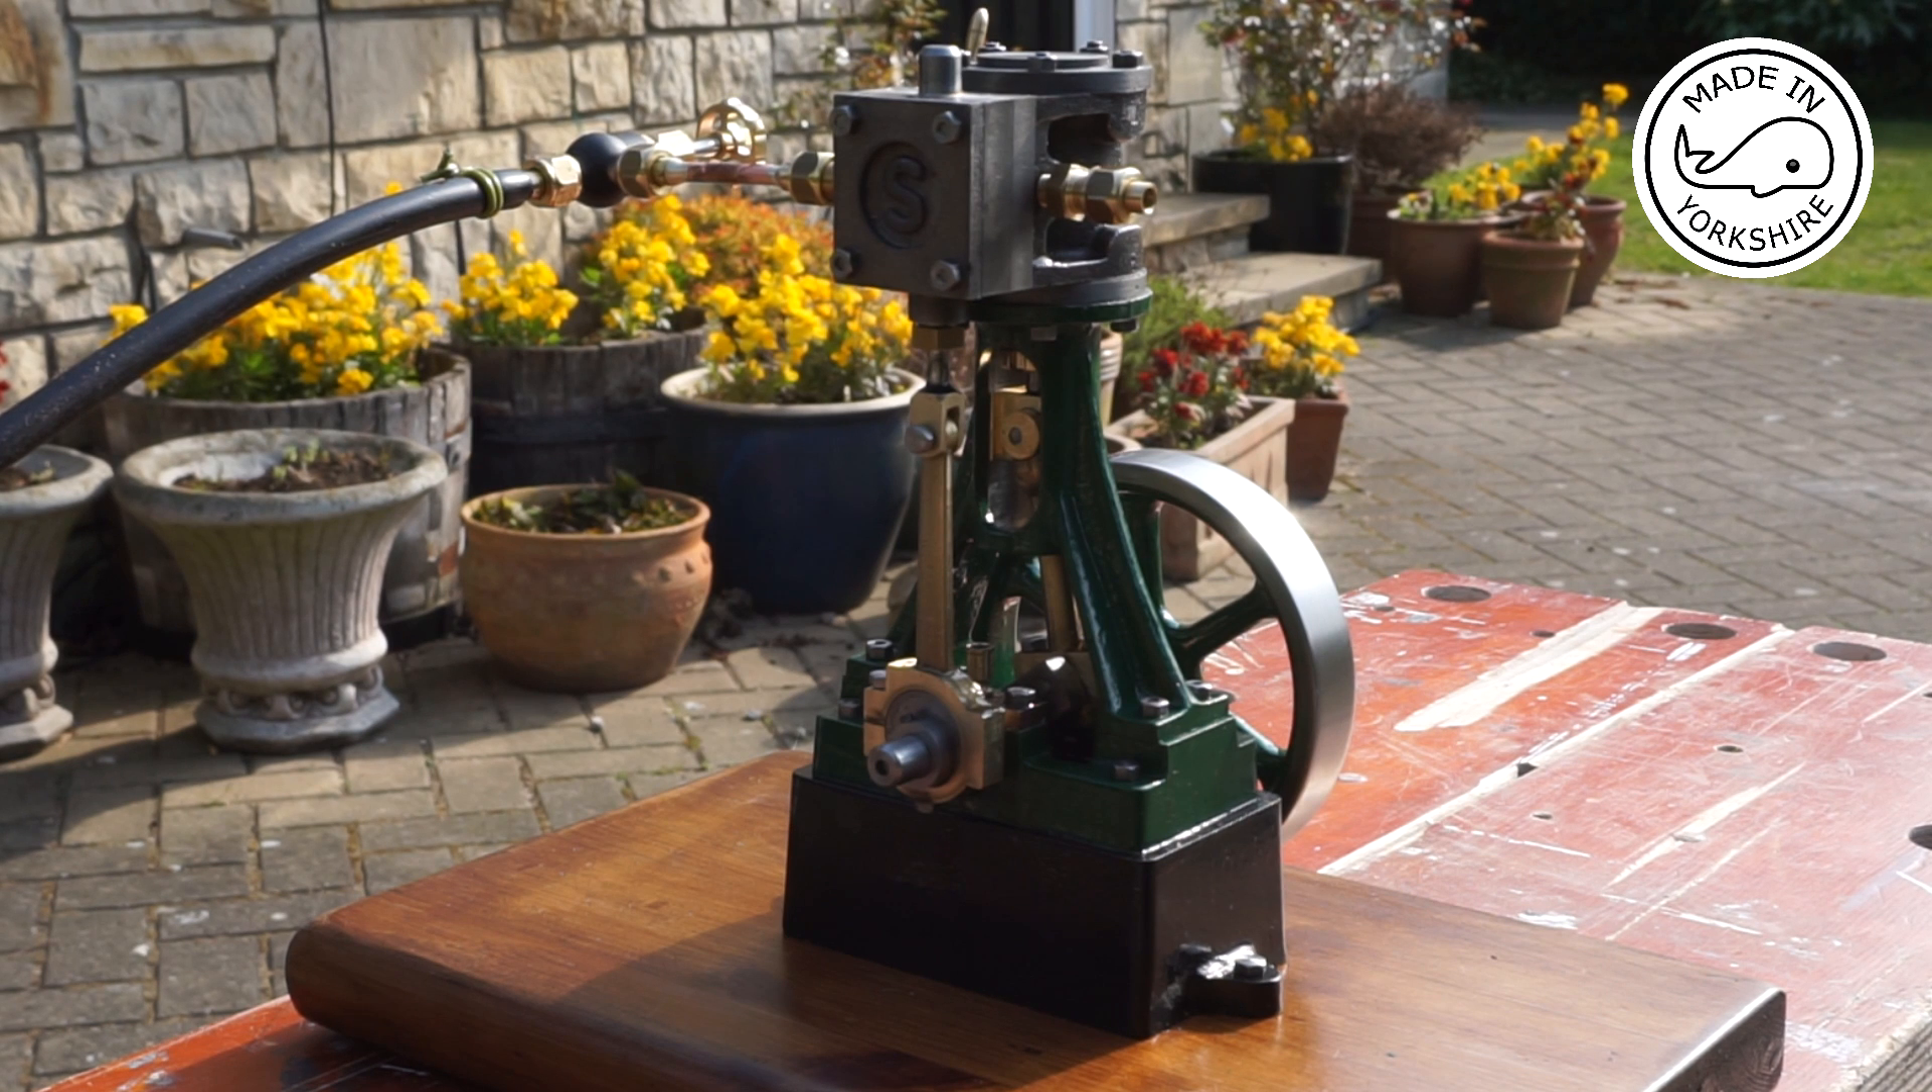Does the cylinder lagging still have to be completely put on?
Yes.